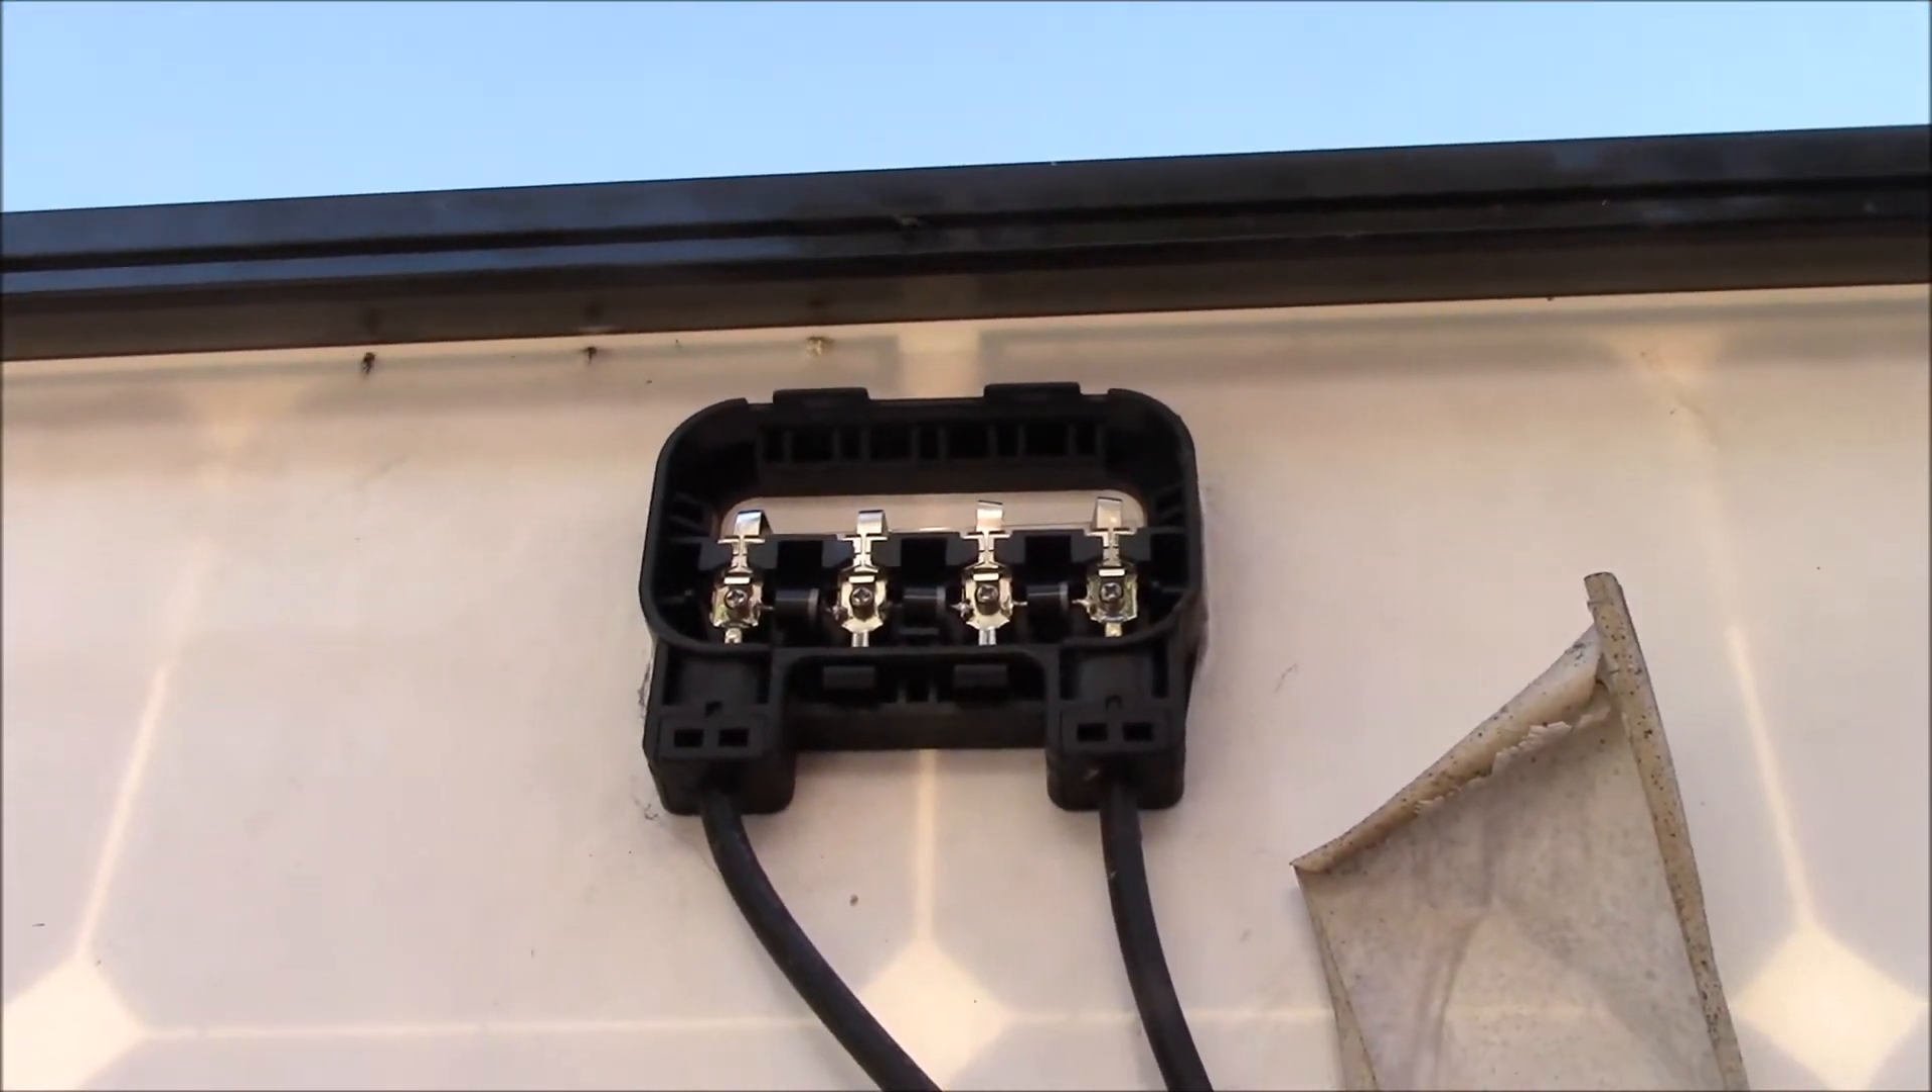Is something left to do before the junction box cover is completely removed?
No.